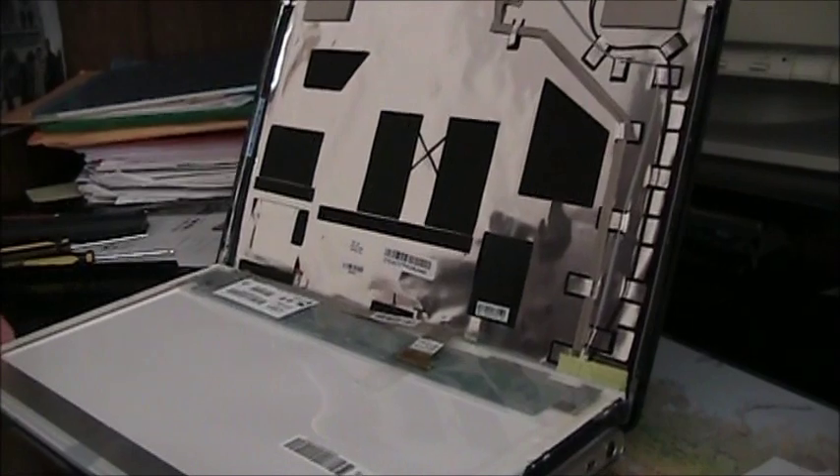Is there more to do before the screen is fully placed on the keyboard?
No.